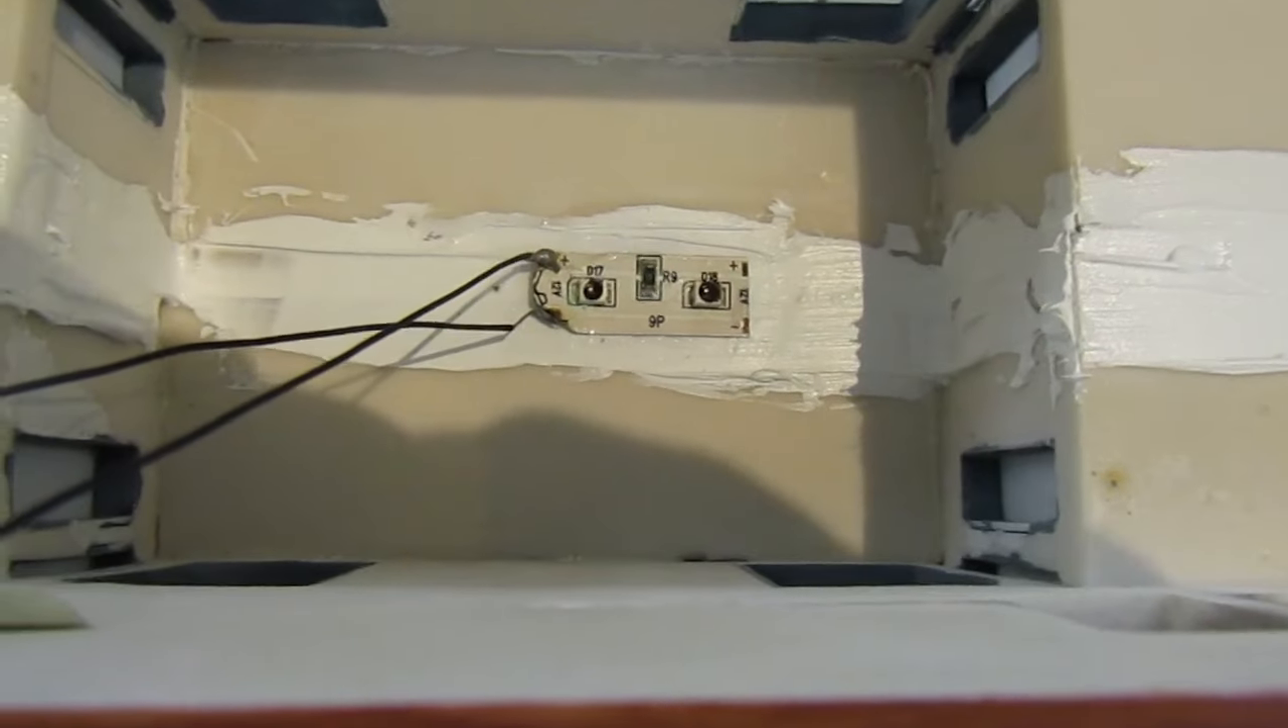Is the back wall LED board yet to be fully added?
No.